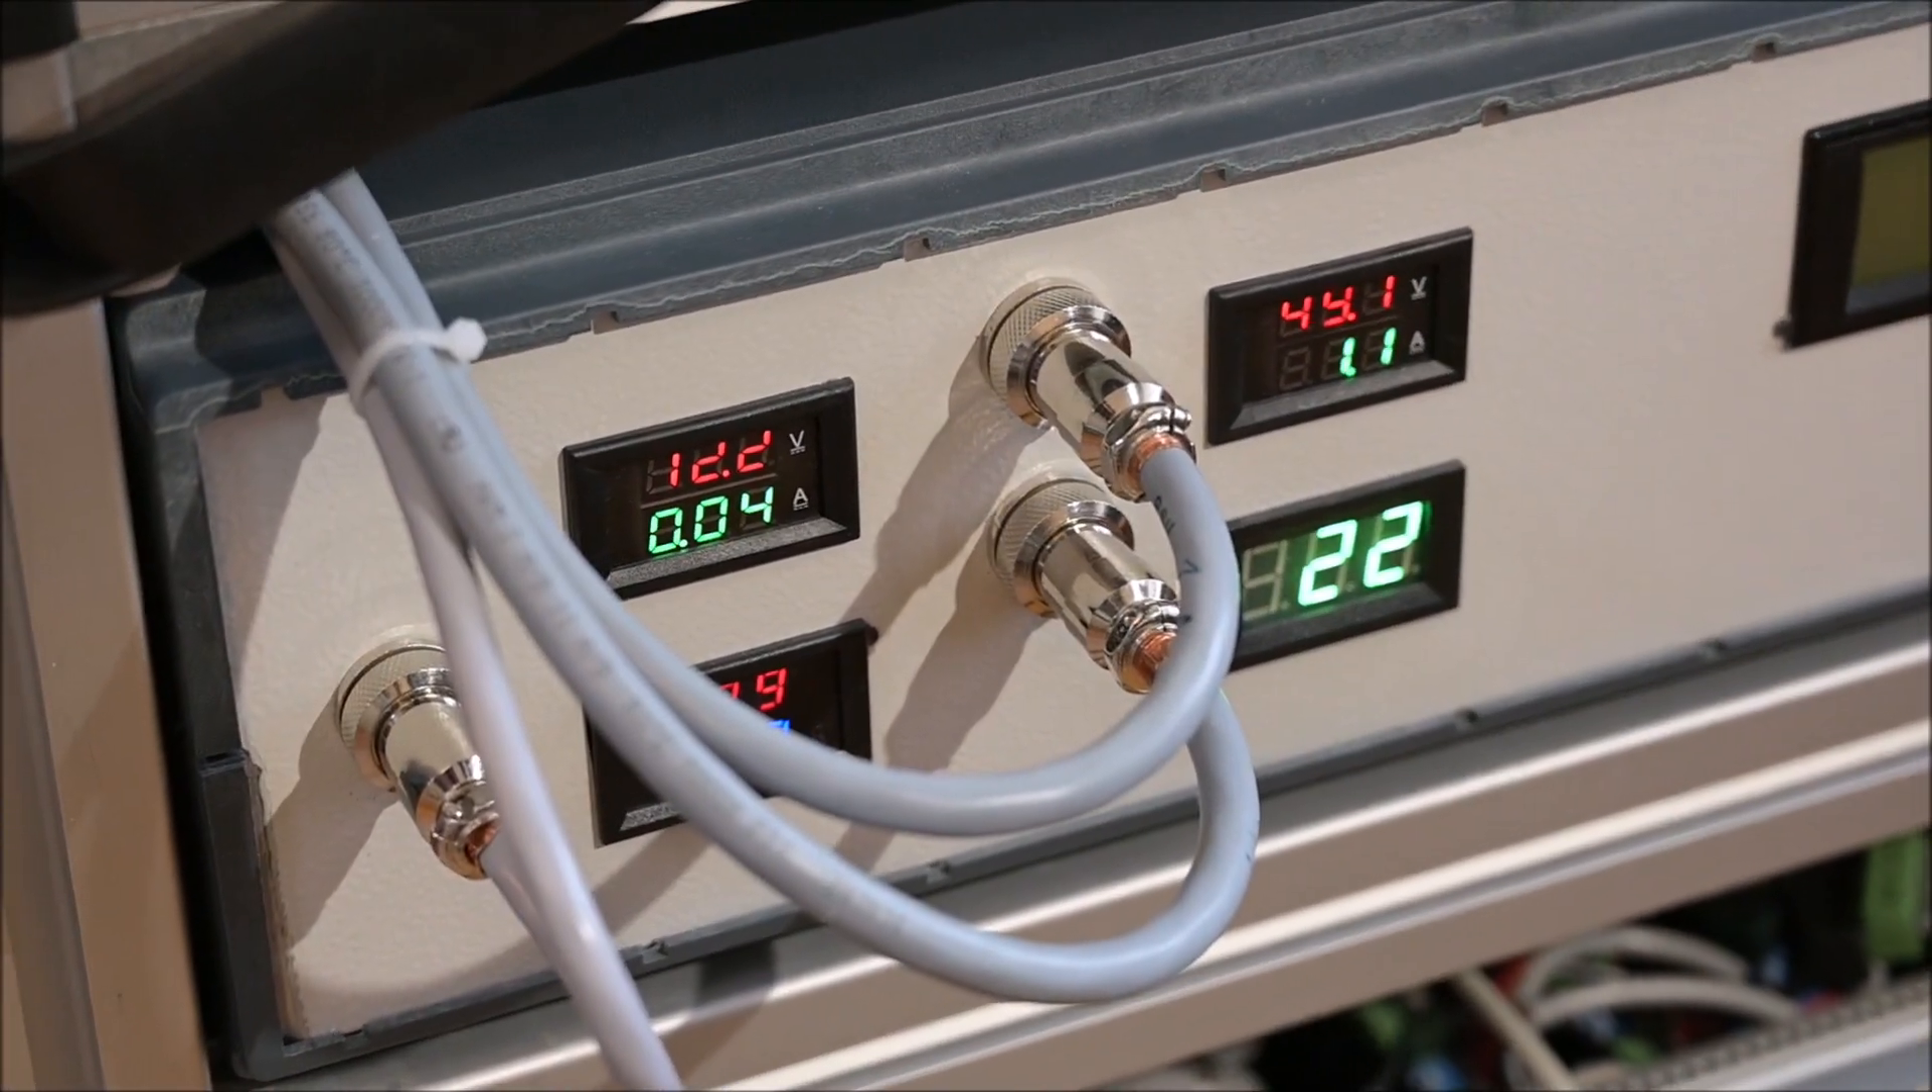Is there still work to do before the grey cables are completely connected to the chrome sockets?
No.